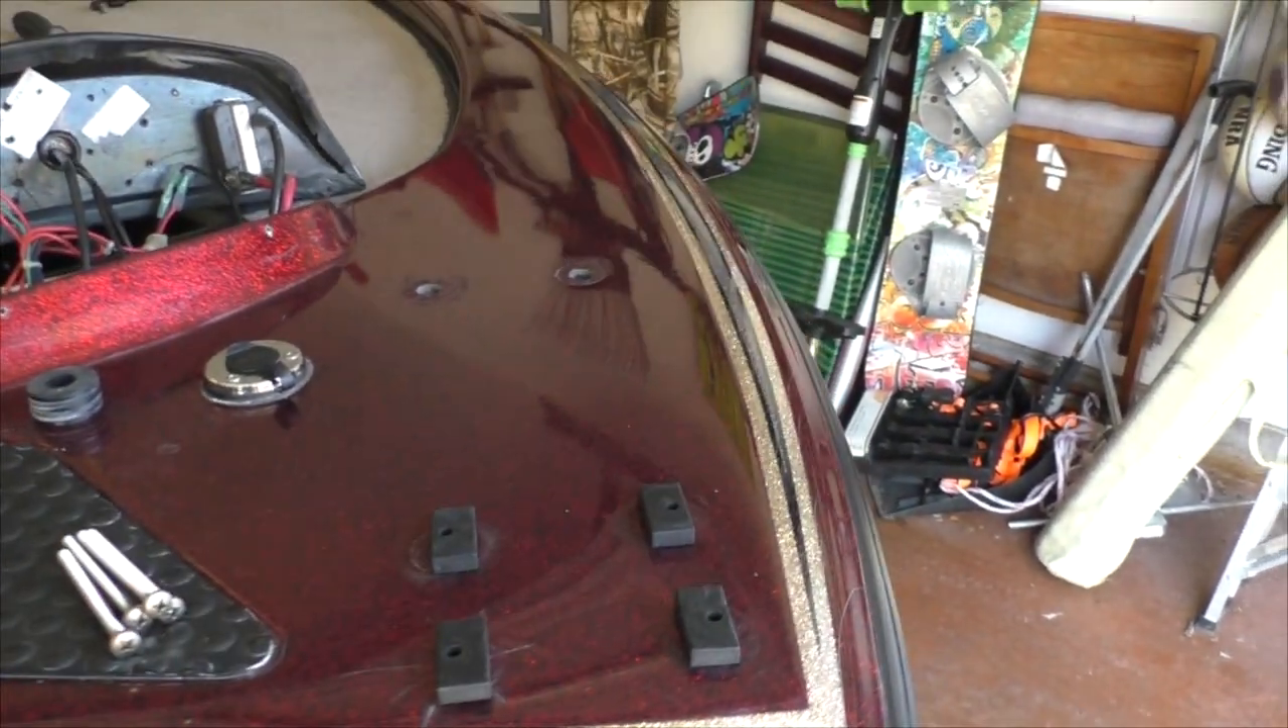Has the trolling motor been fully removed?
Yes.